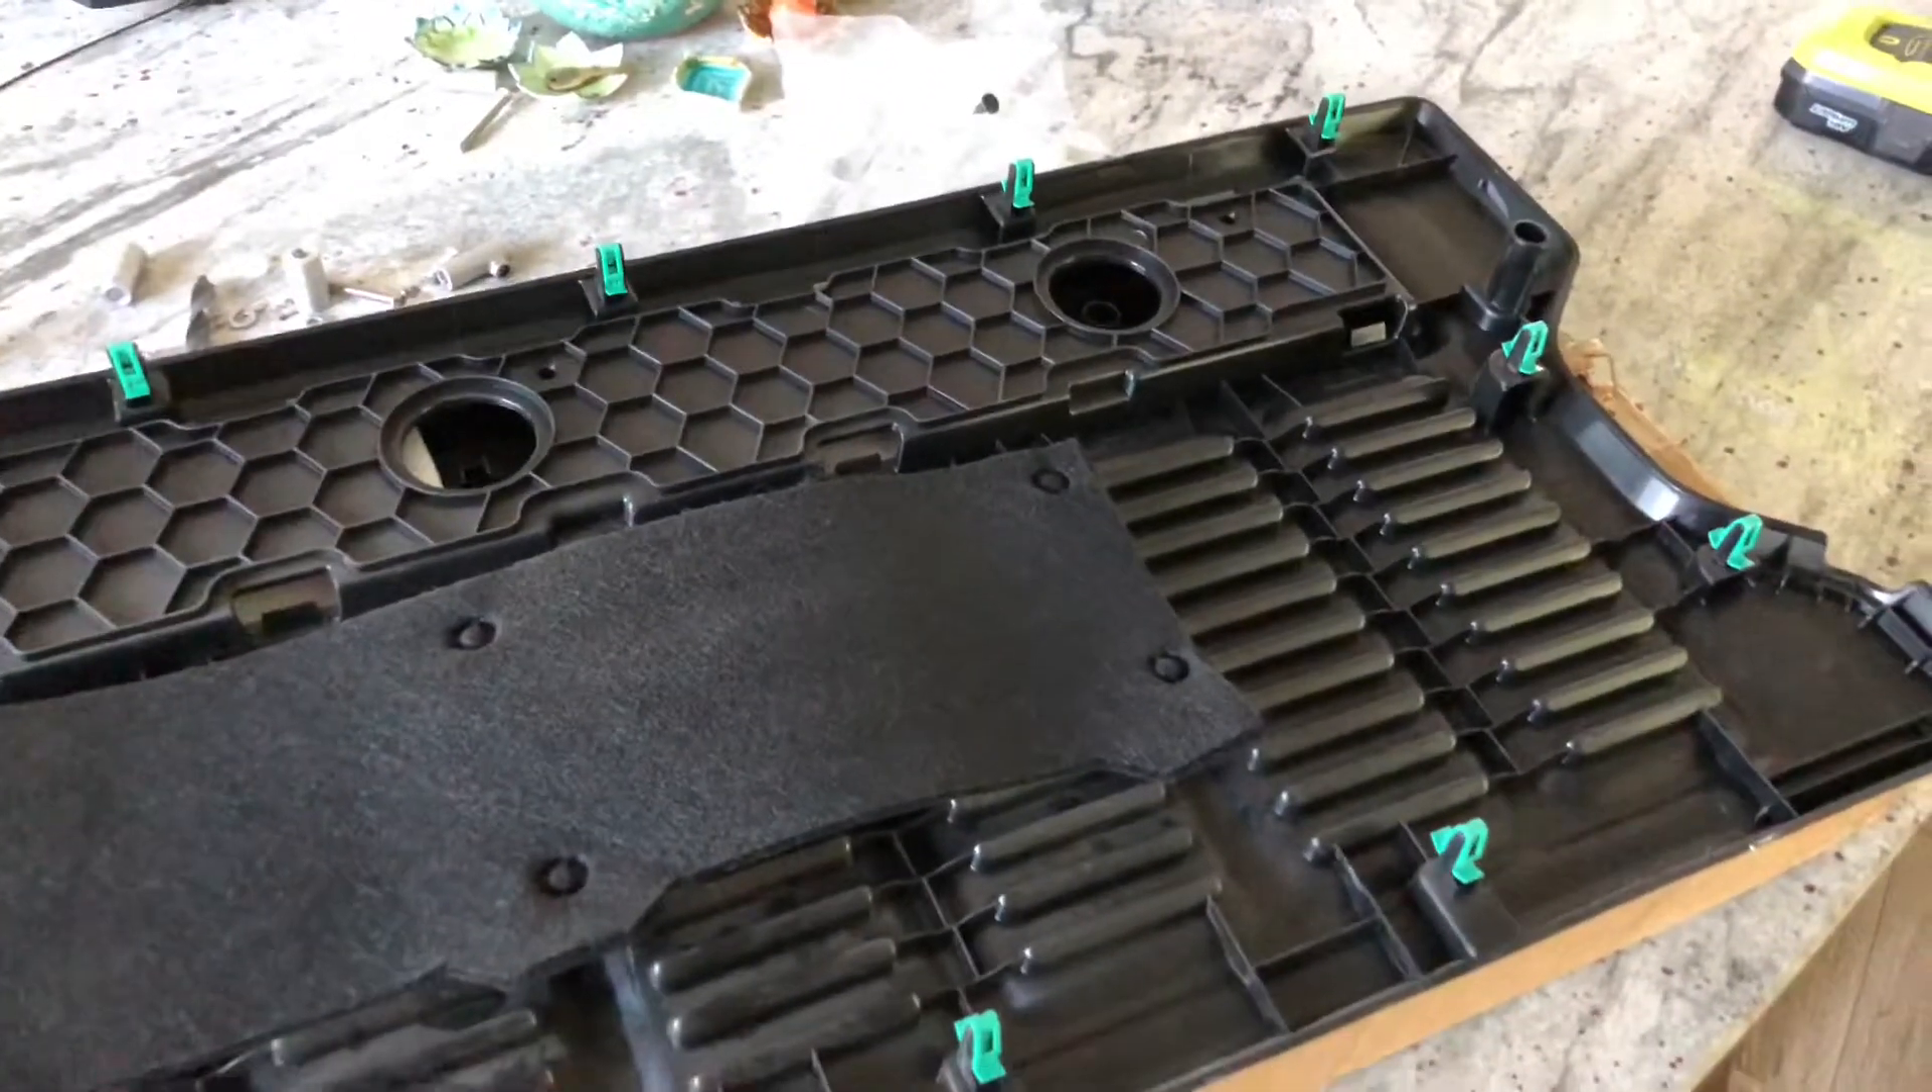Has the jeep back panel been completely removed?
Yes.